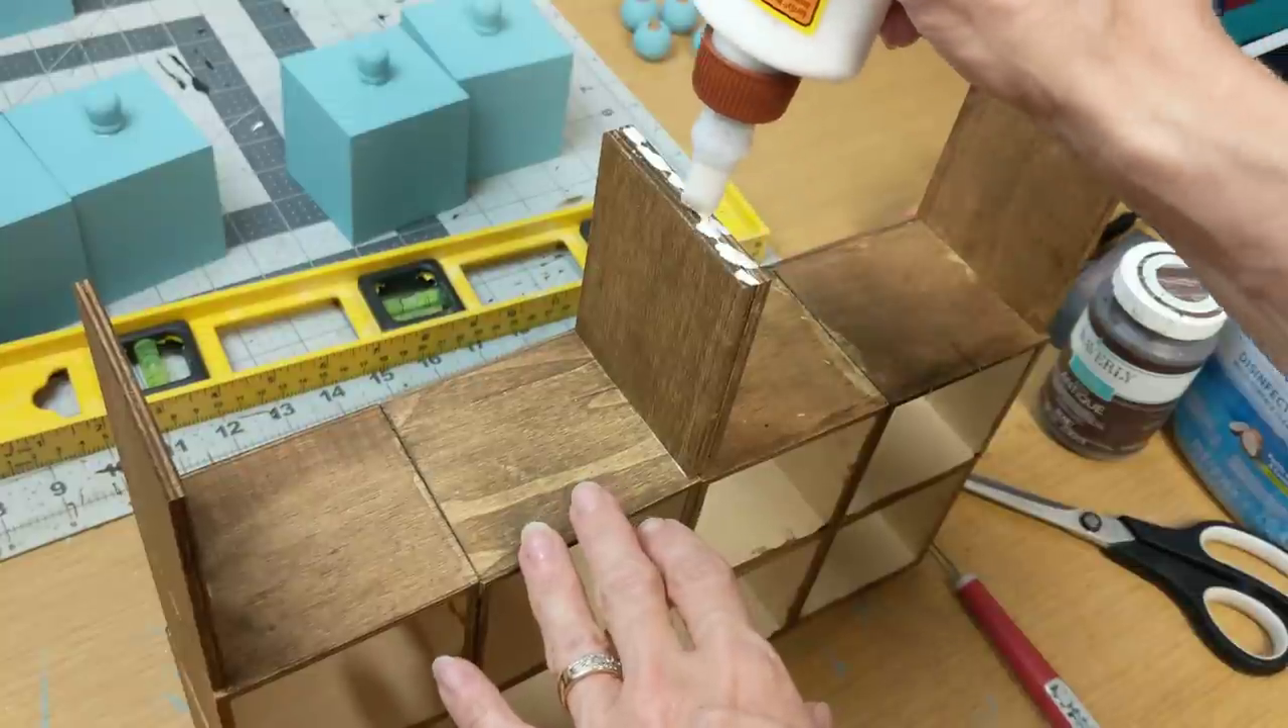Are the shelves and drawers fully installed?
No.